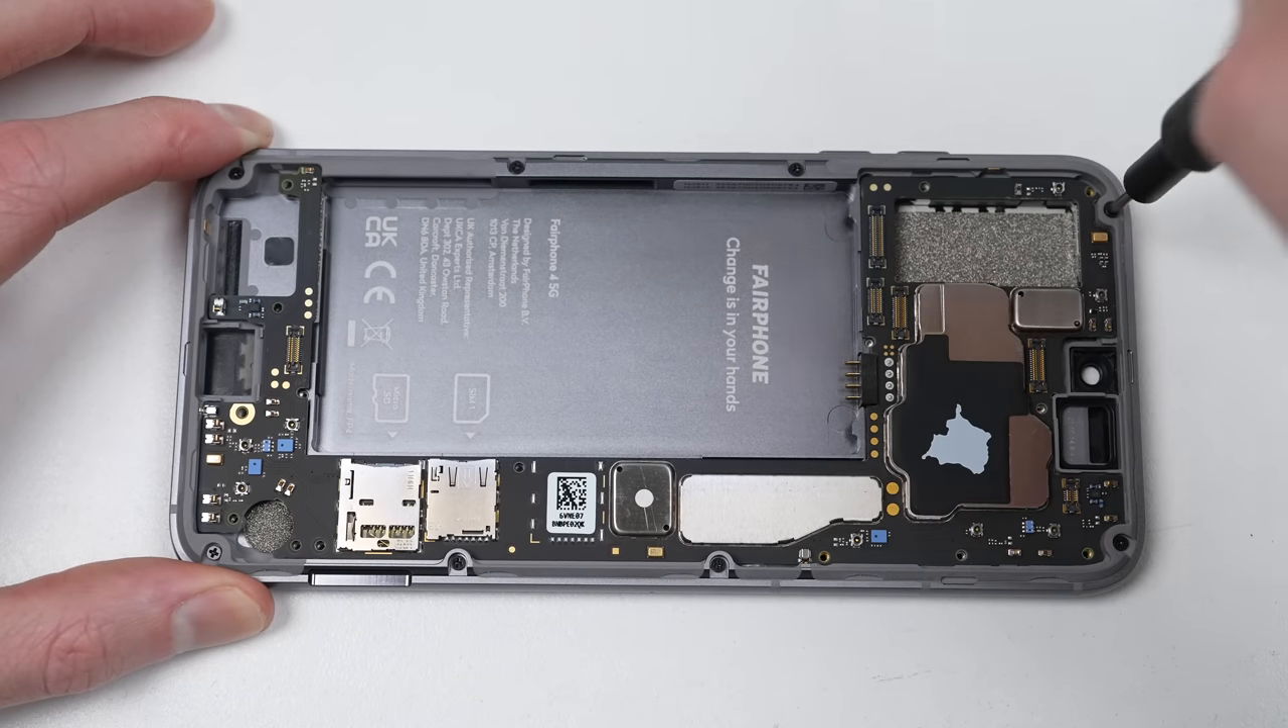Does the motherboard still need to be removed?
Yes.